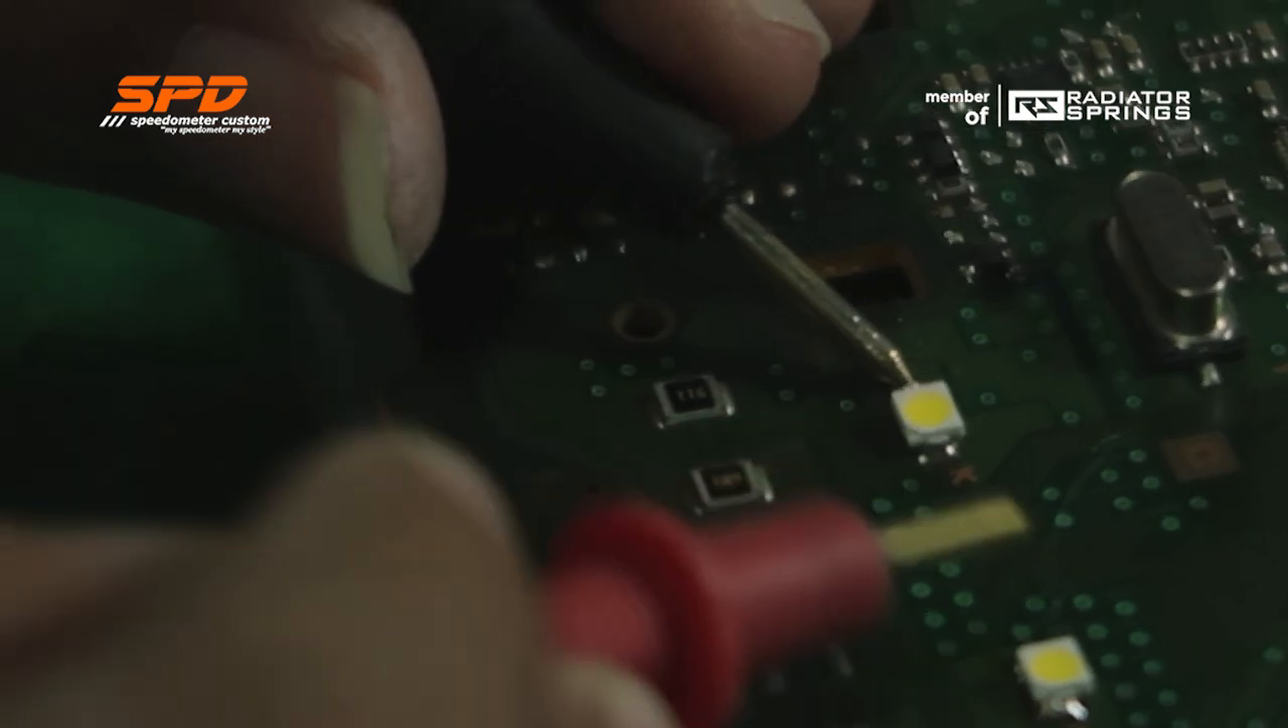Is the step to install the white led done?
Yes.